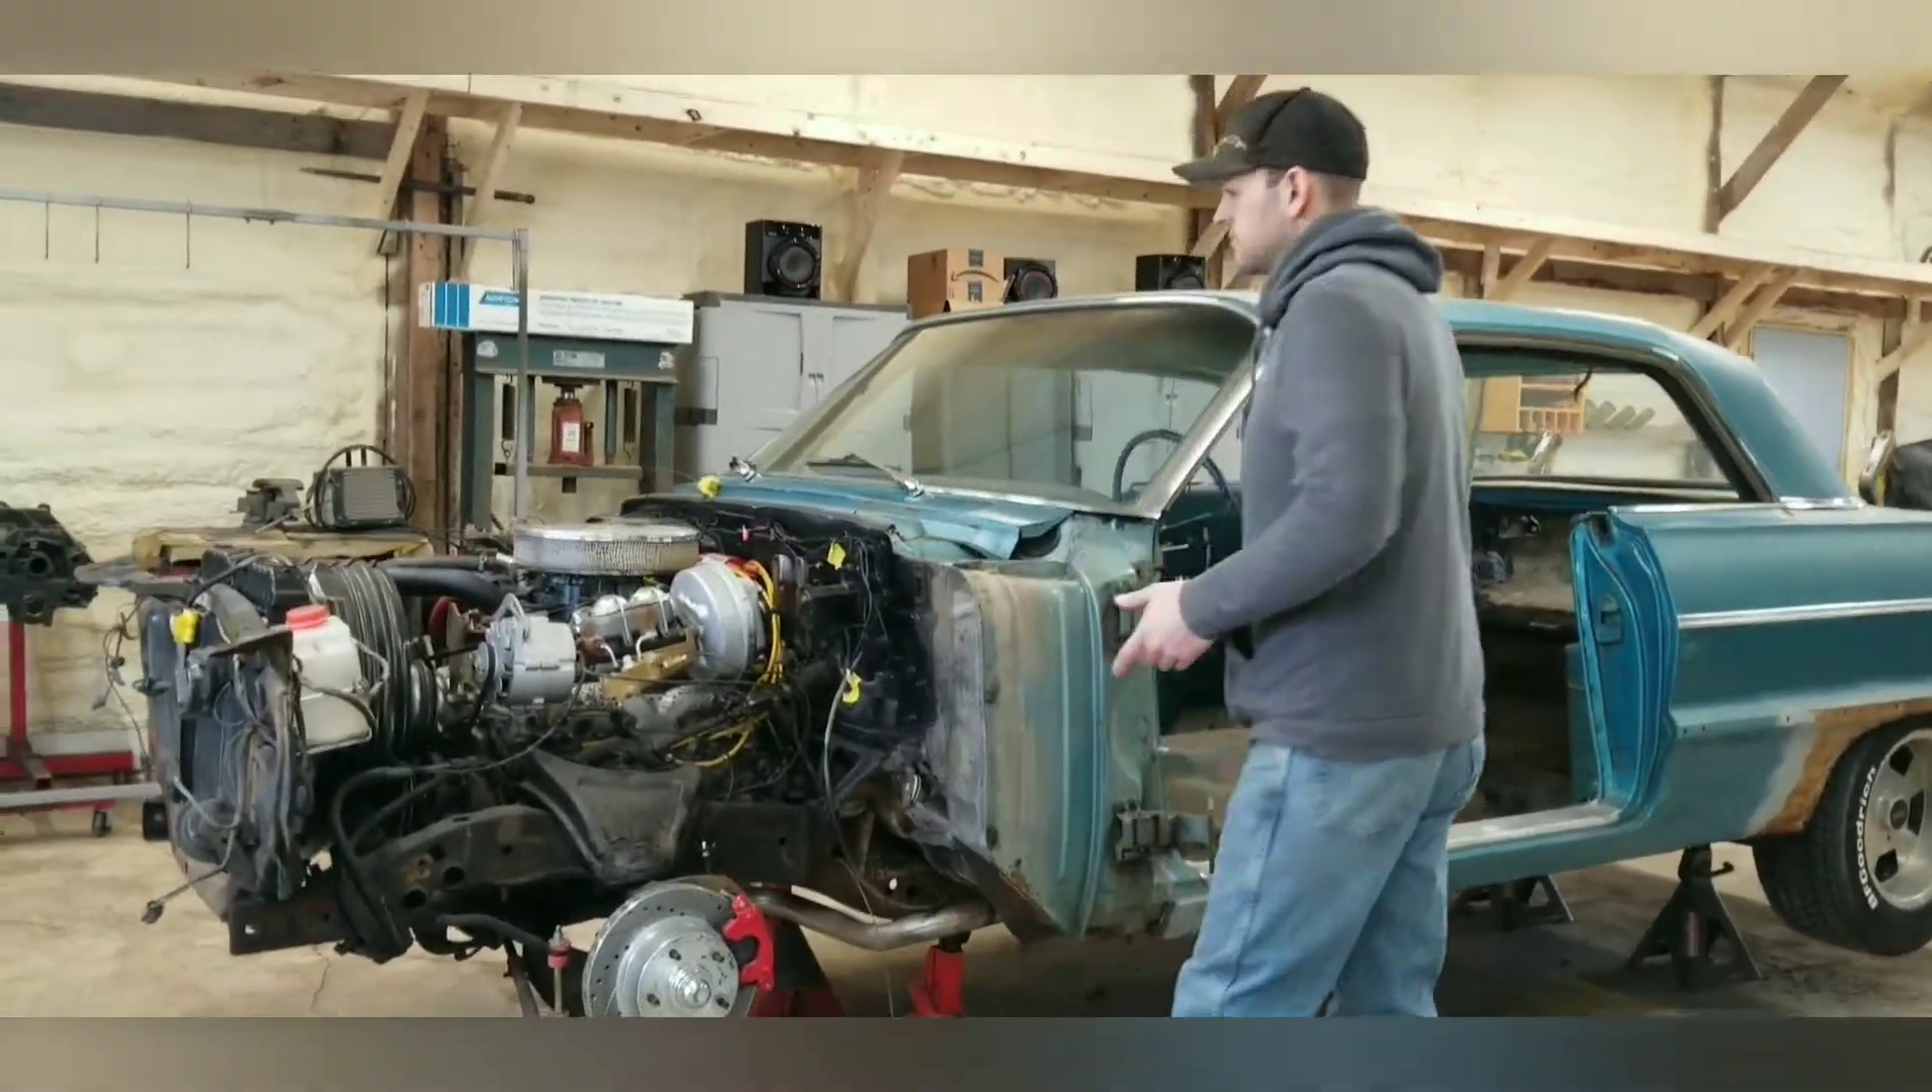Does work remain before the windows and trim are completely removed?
Yes.